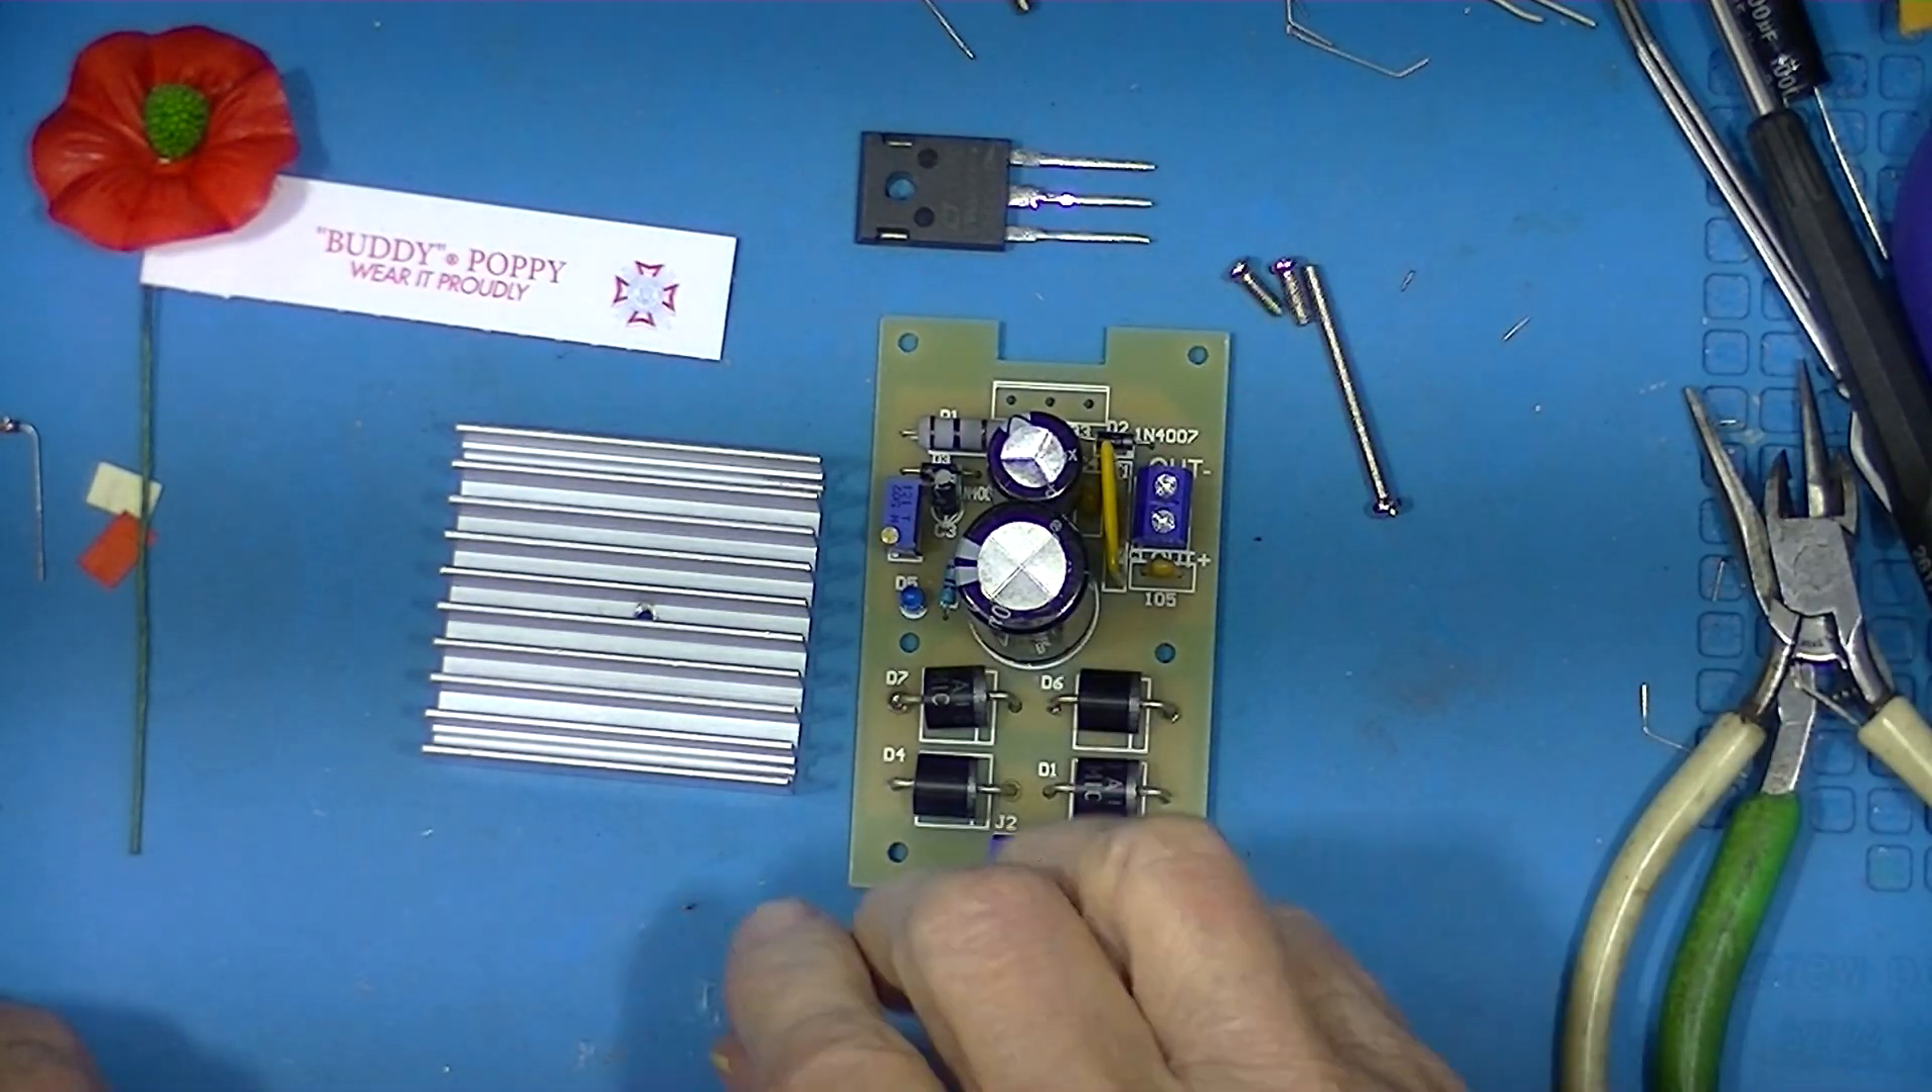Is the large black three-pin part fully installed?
No.